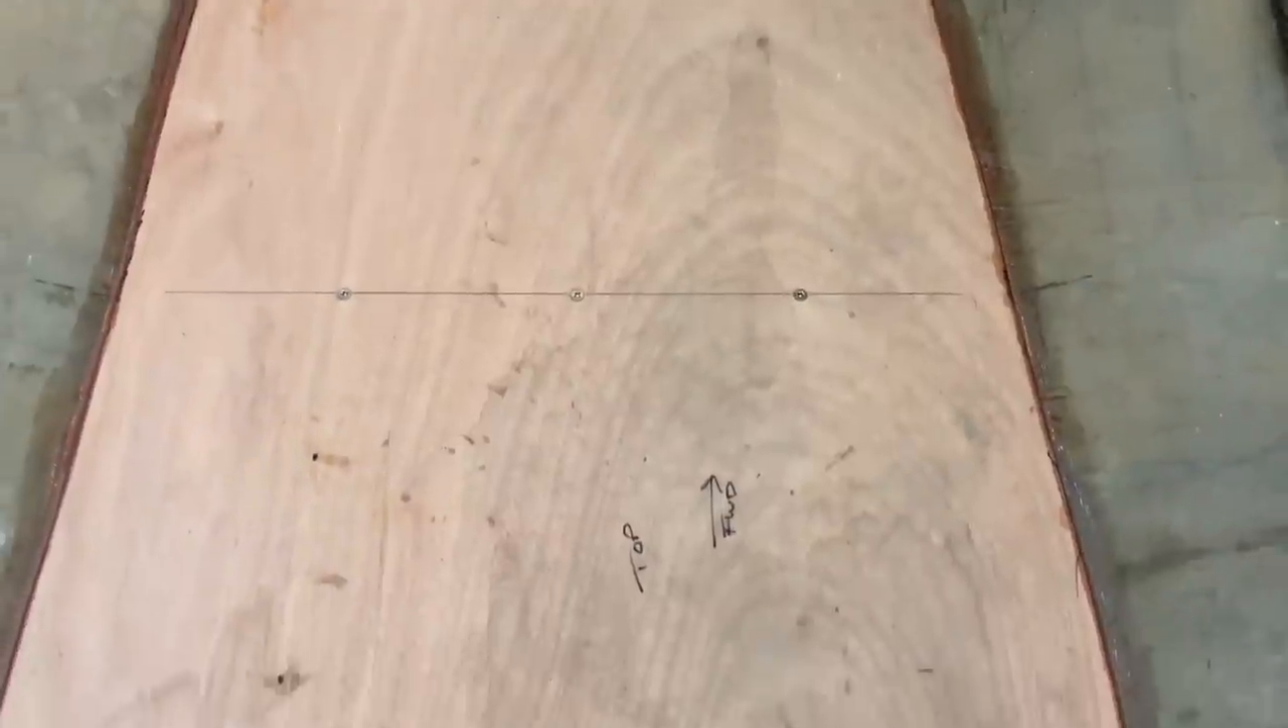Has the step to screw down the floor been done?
Yes.